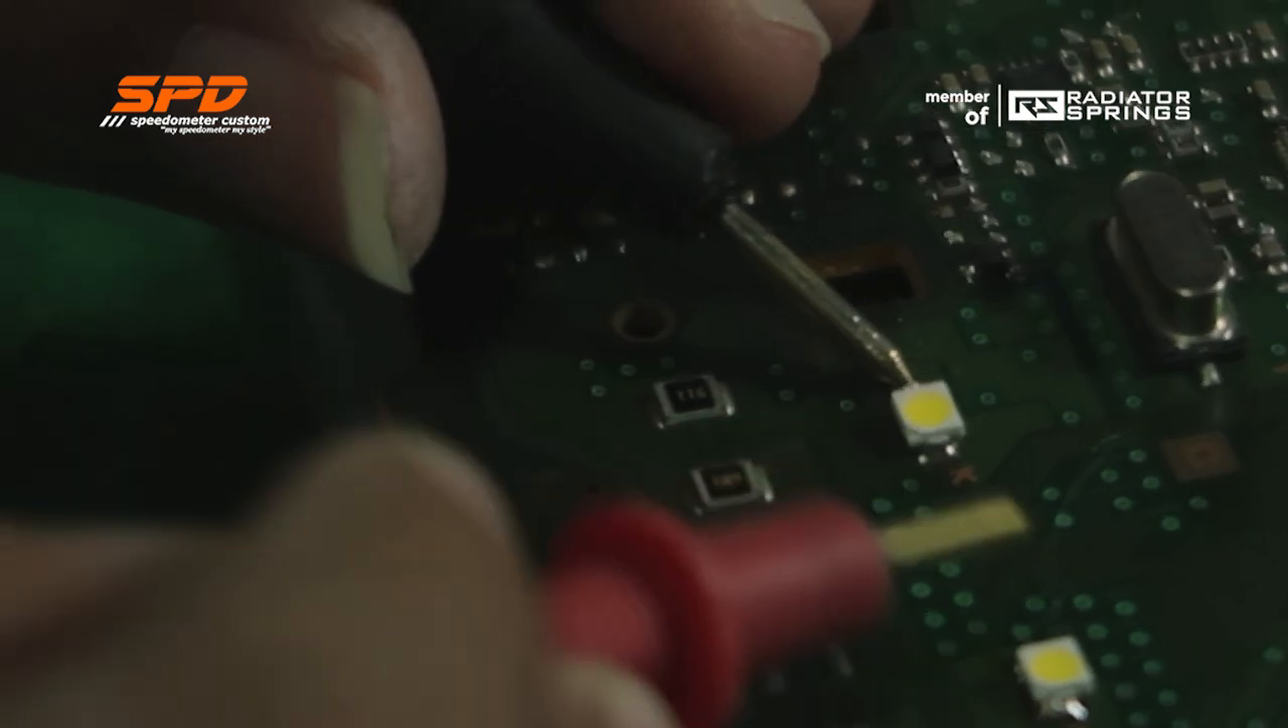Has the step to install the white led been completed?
Yes.